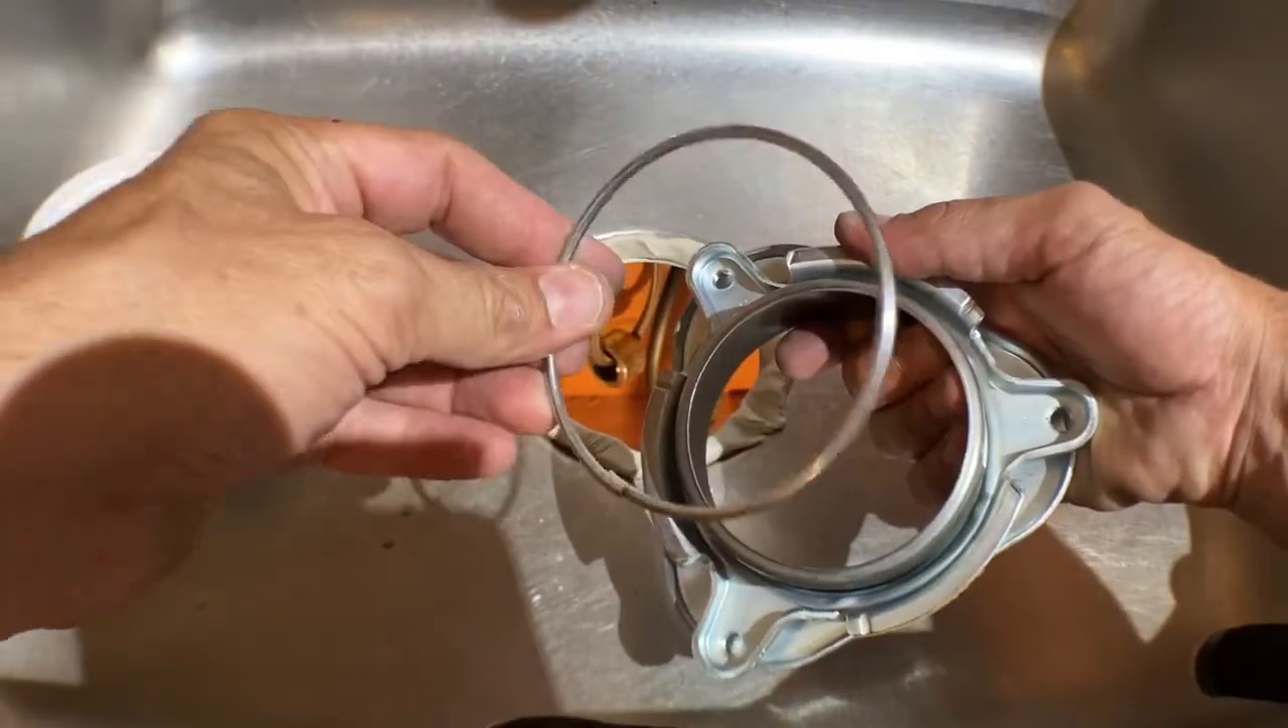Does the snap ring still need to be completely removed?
No.